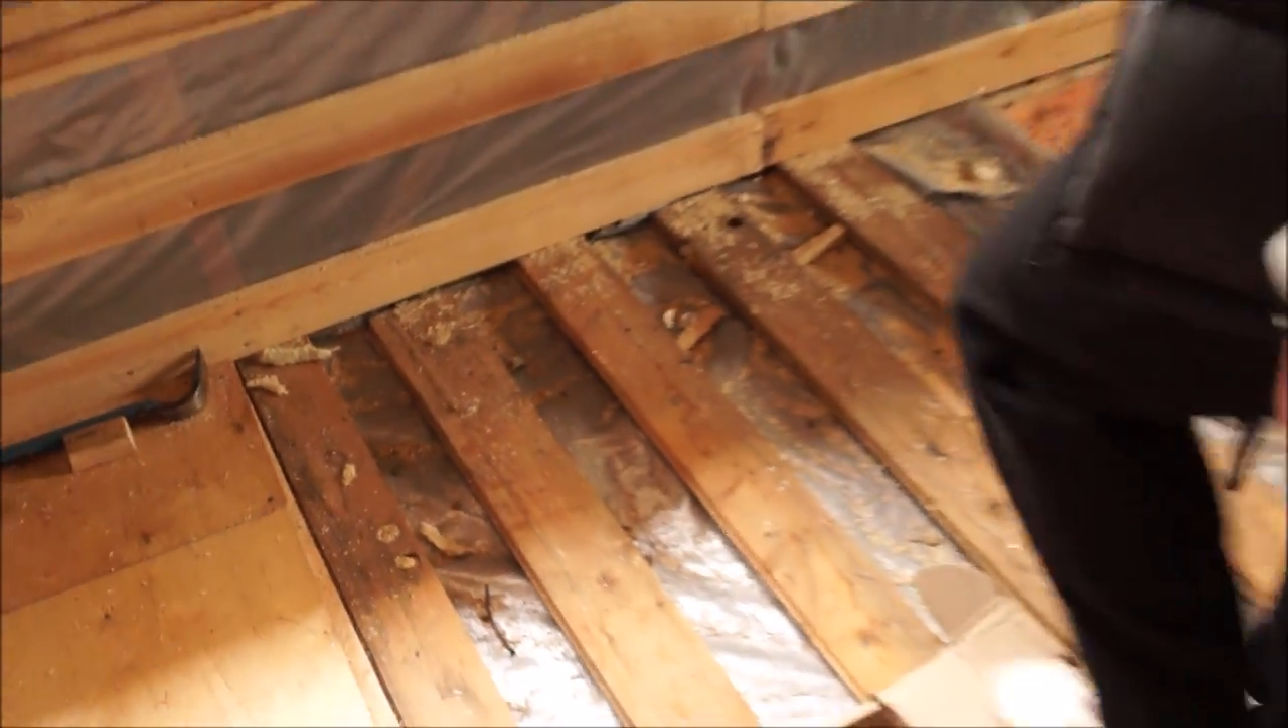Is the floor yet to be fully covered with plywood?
Yes.